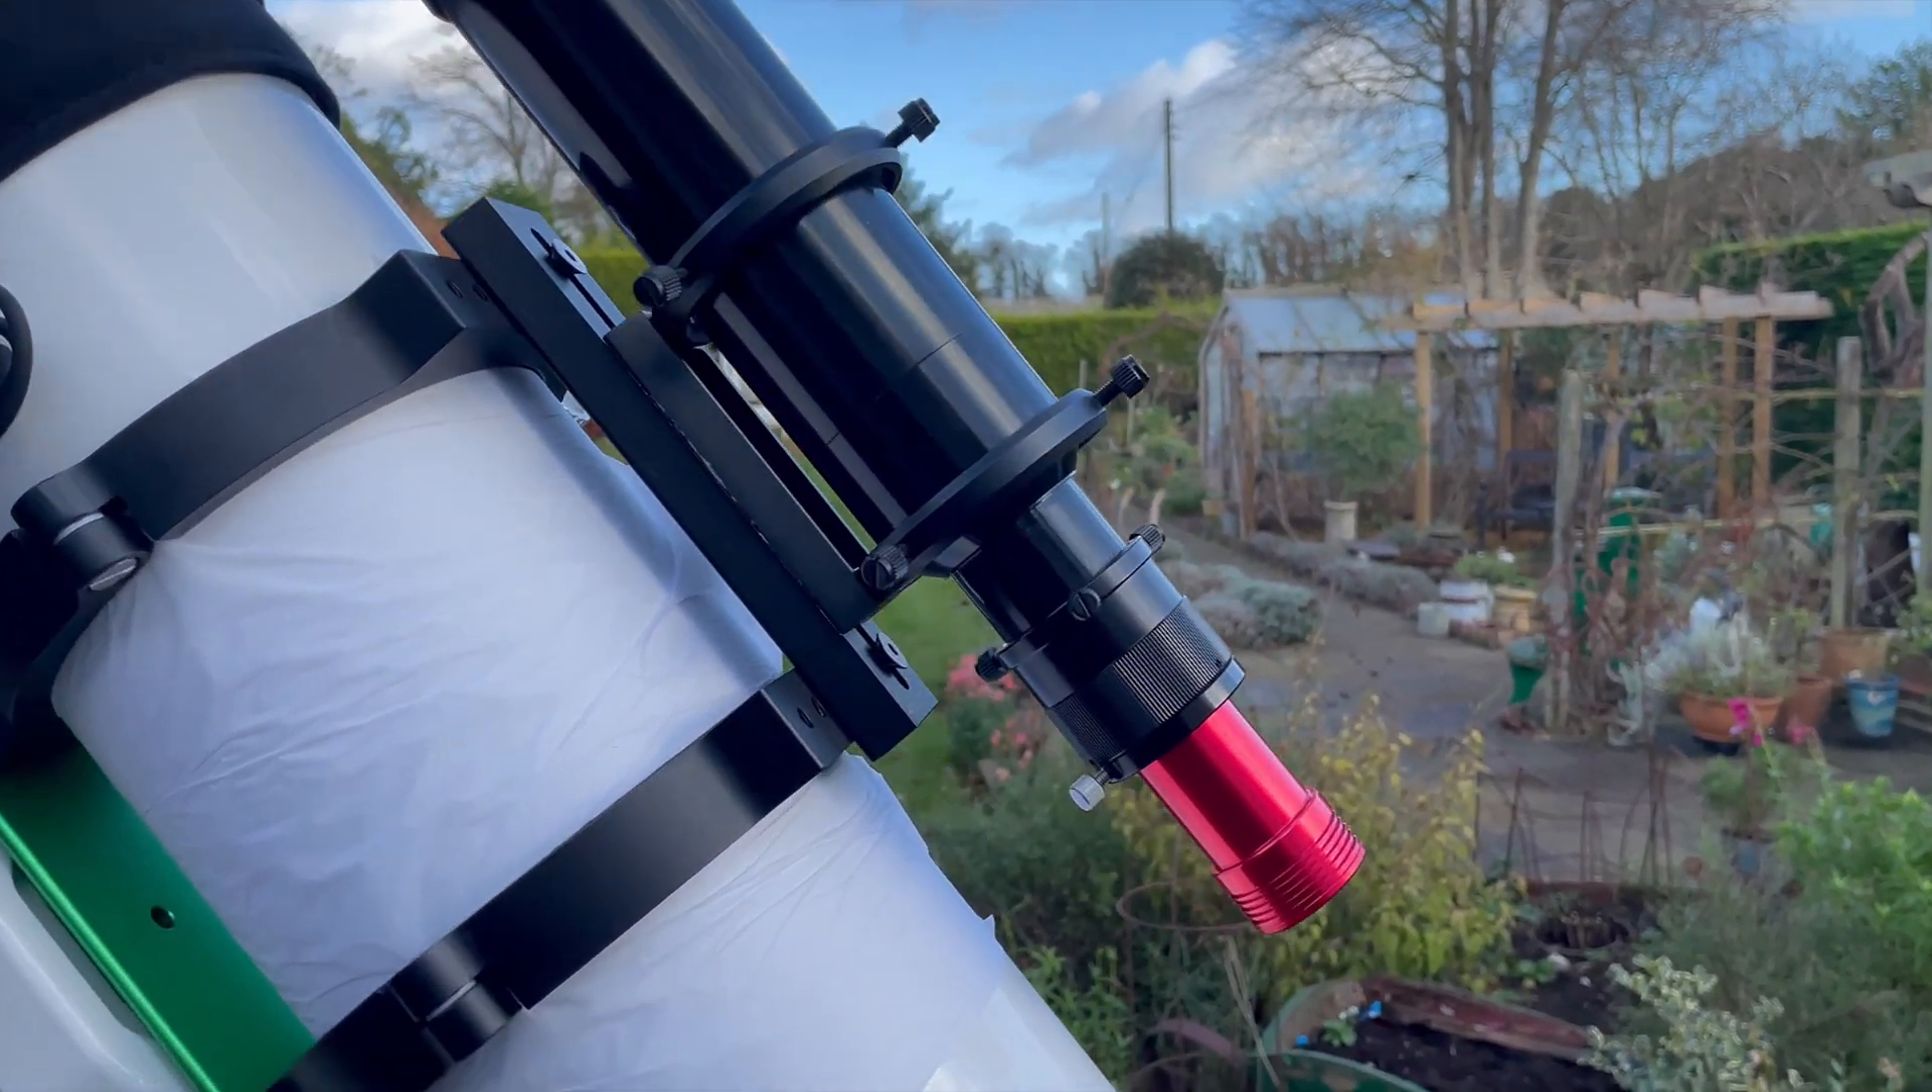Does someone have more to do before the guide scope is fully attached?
No.